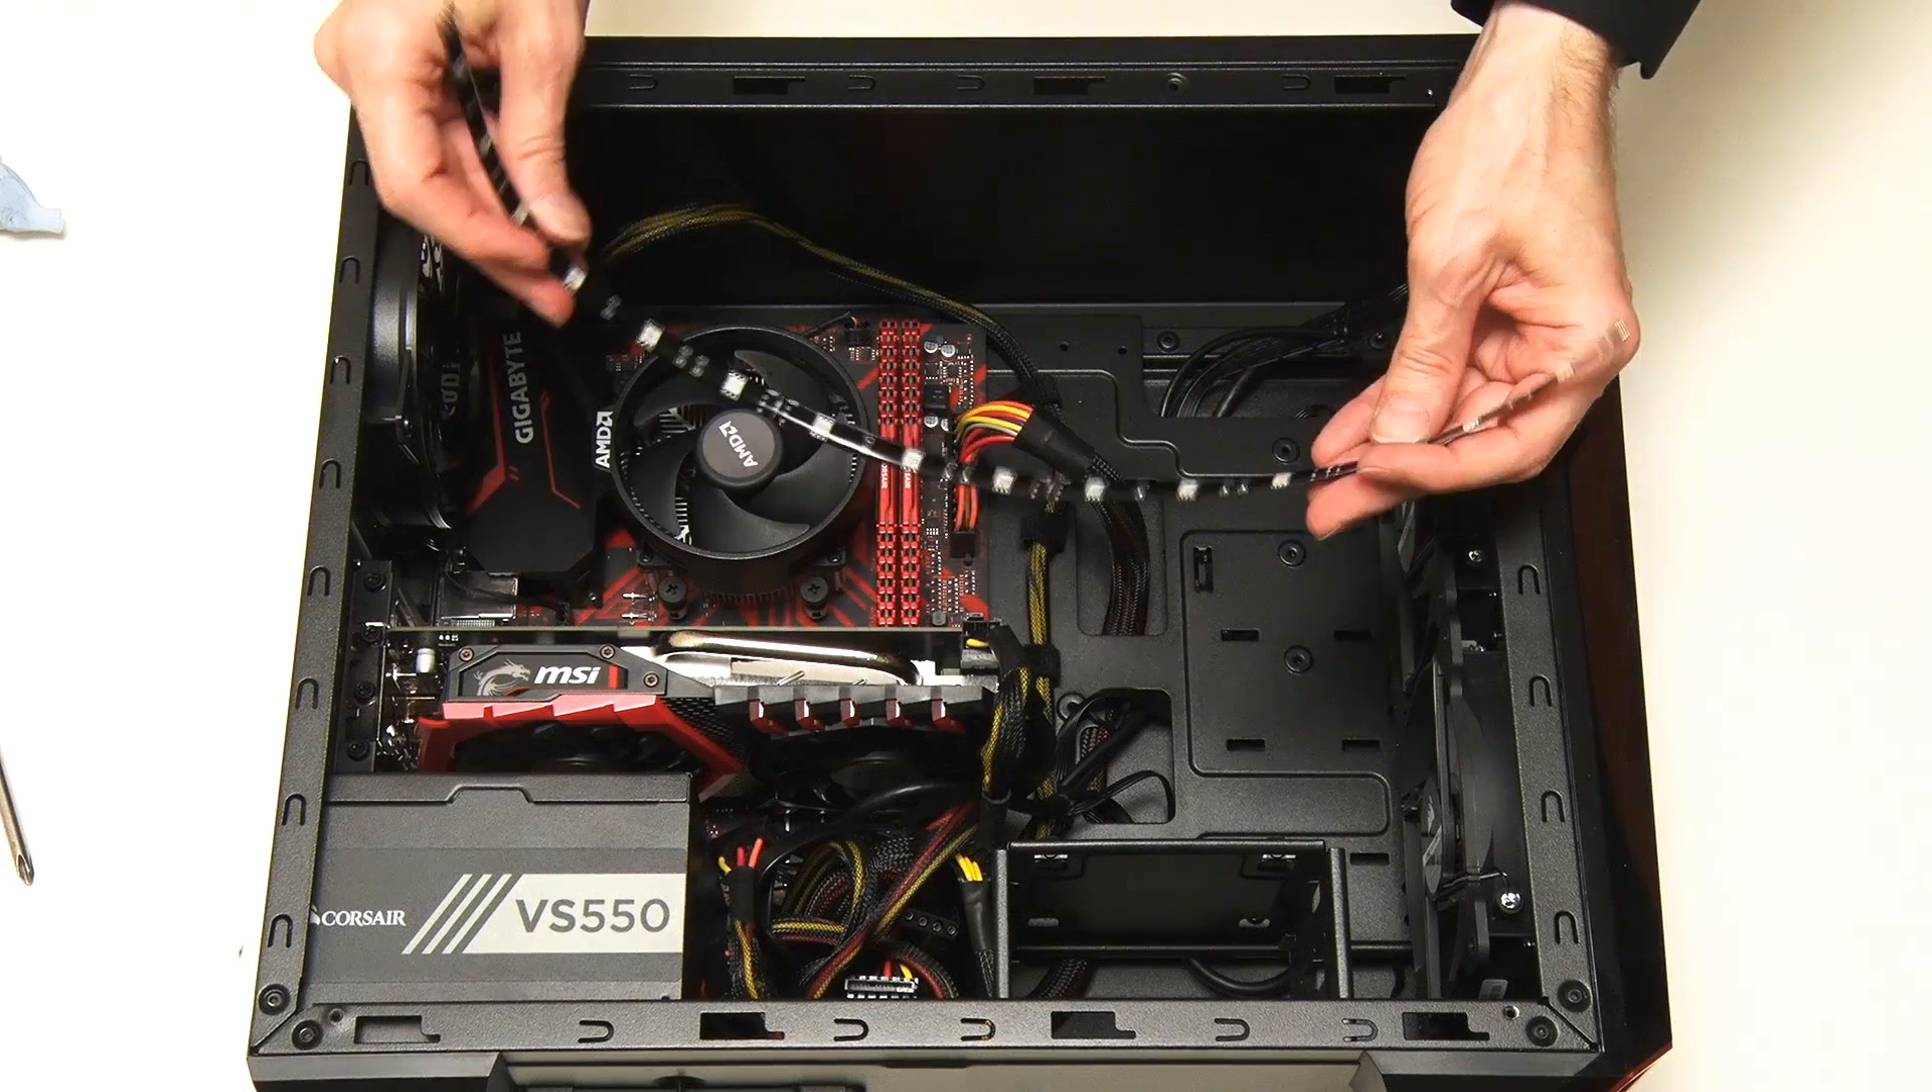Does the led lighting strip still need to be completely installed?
Yes.